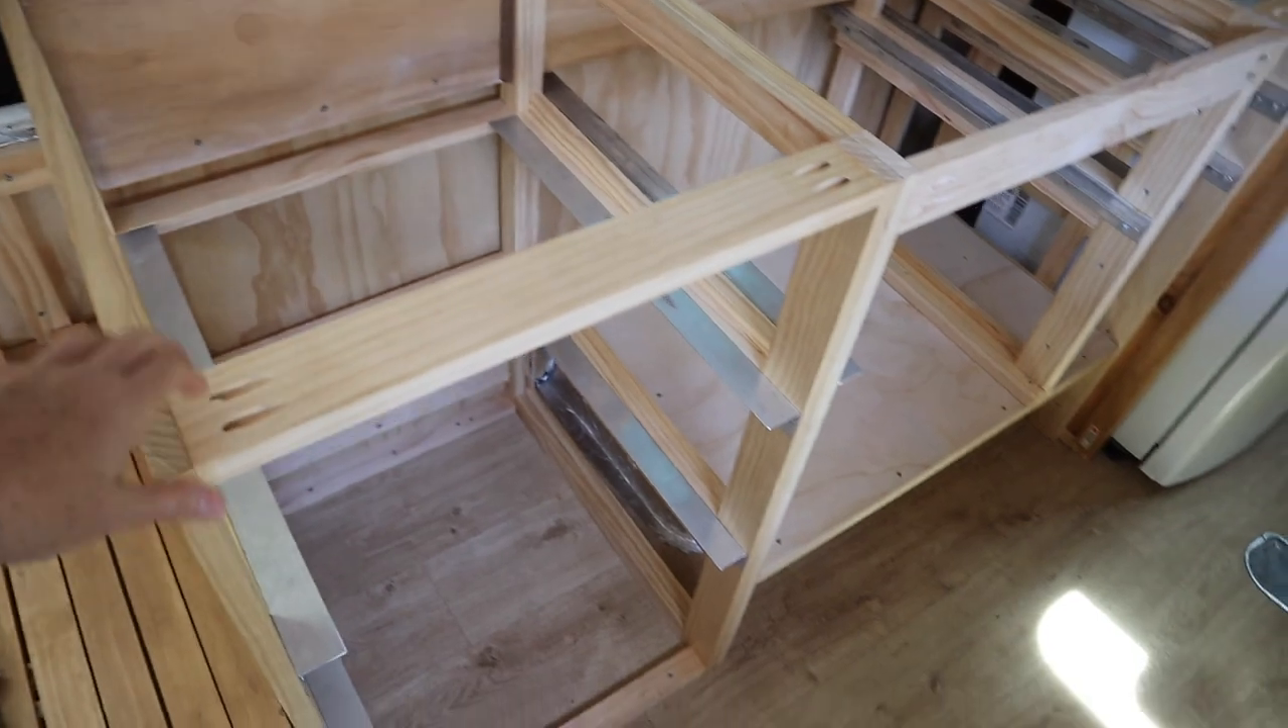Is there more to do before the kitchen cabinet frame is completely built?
No.